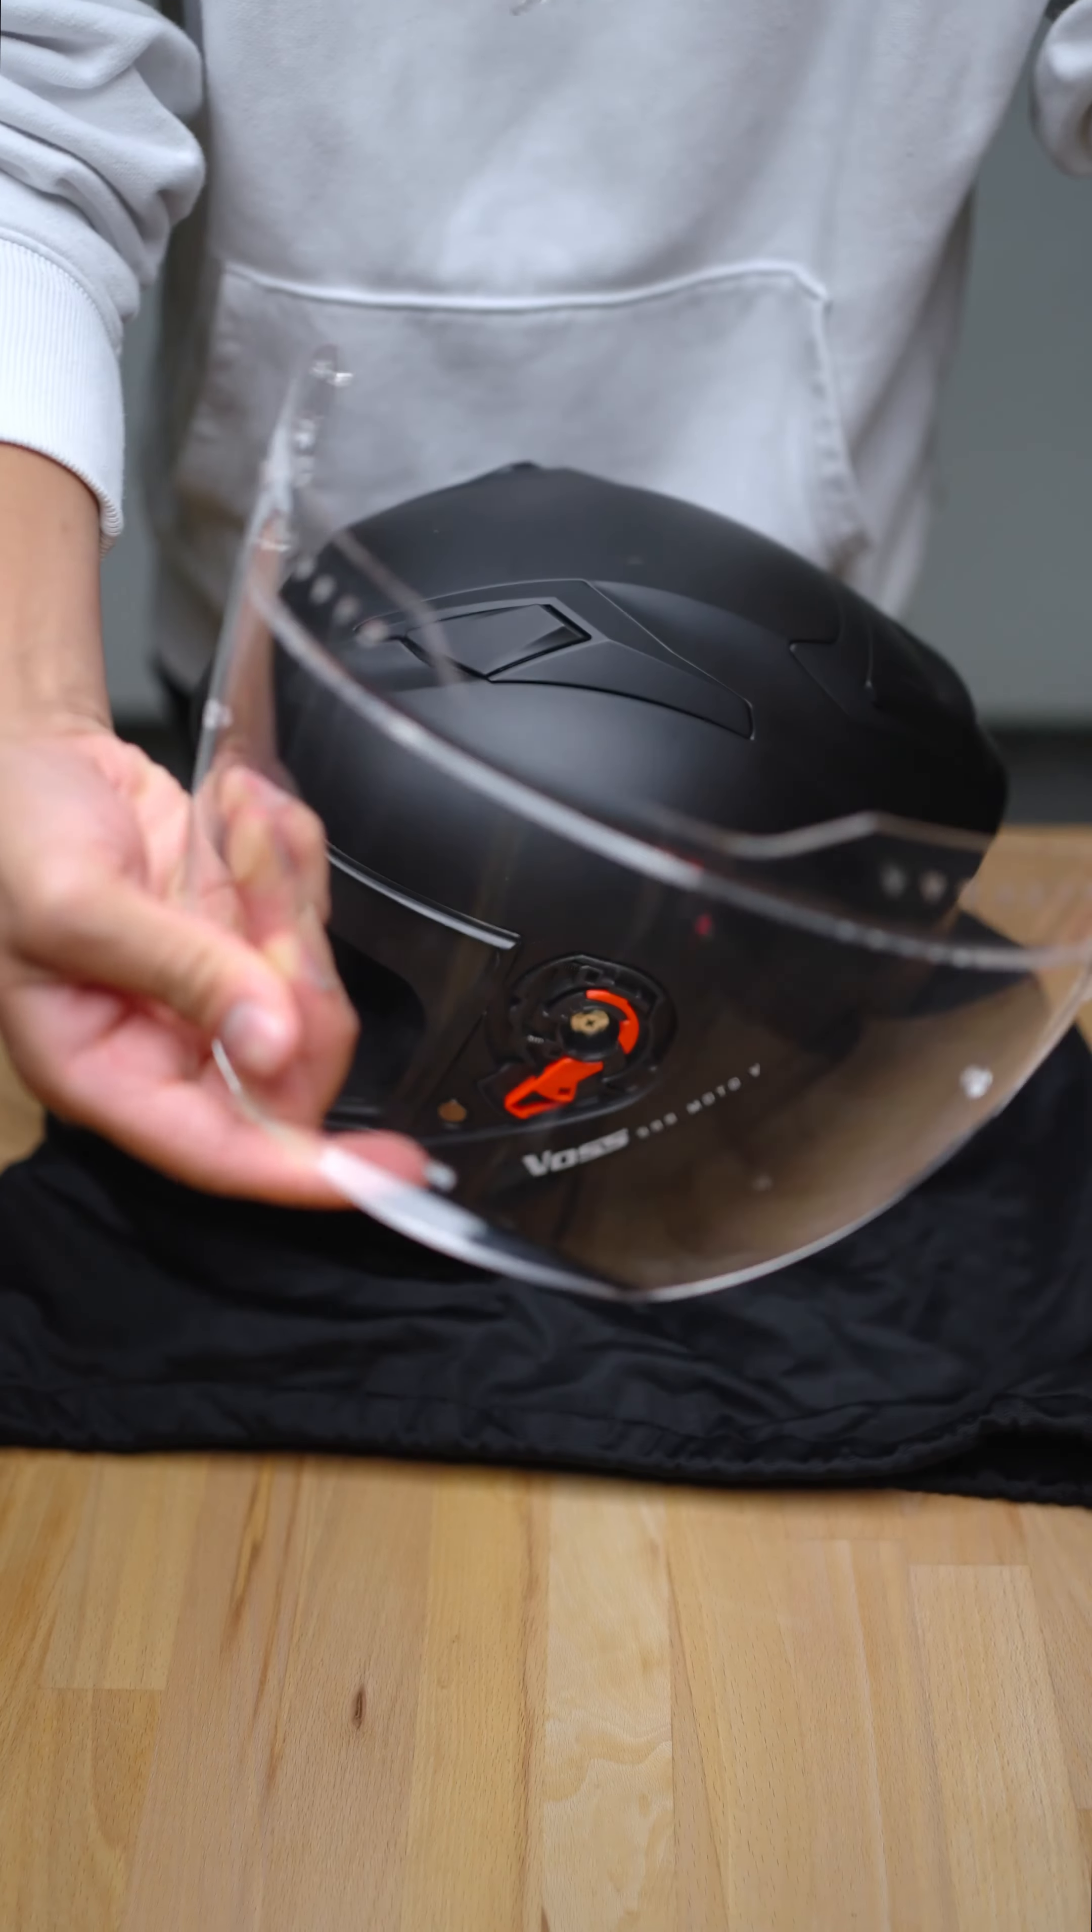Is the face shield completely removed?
Yes.